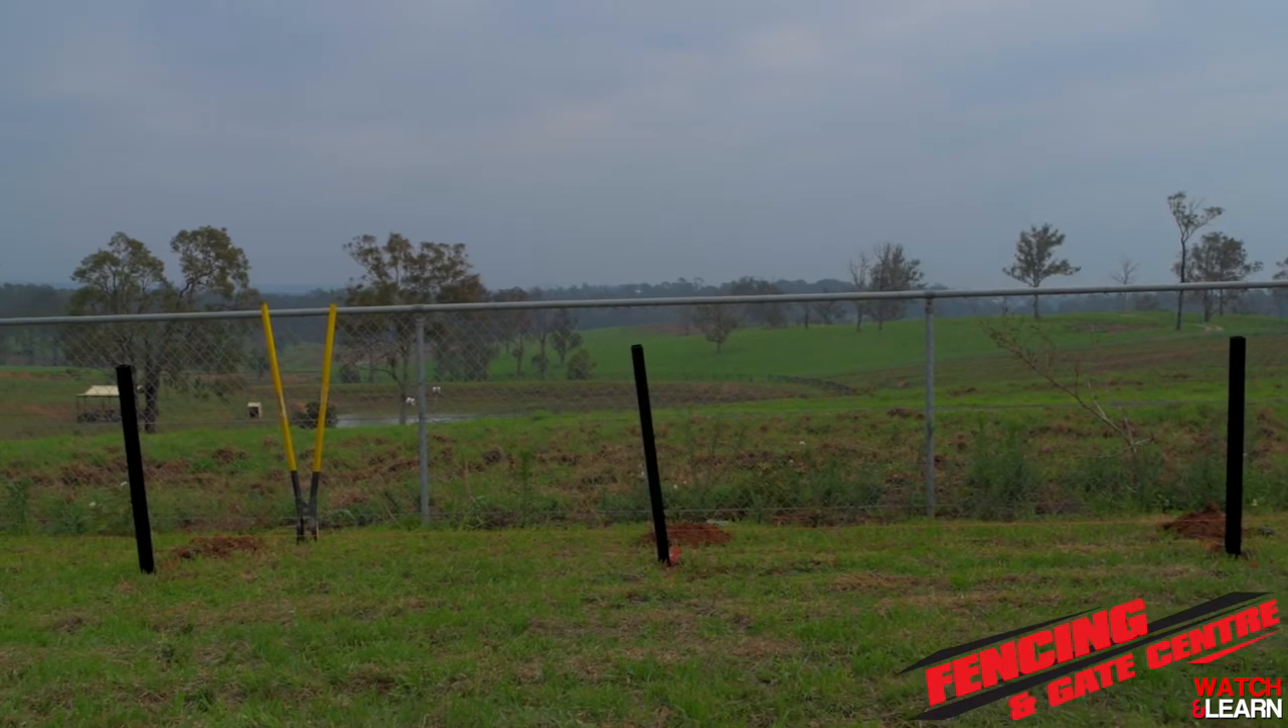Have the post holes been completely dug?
Yes.